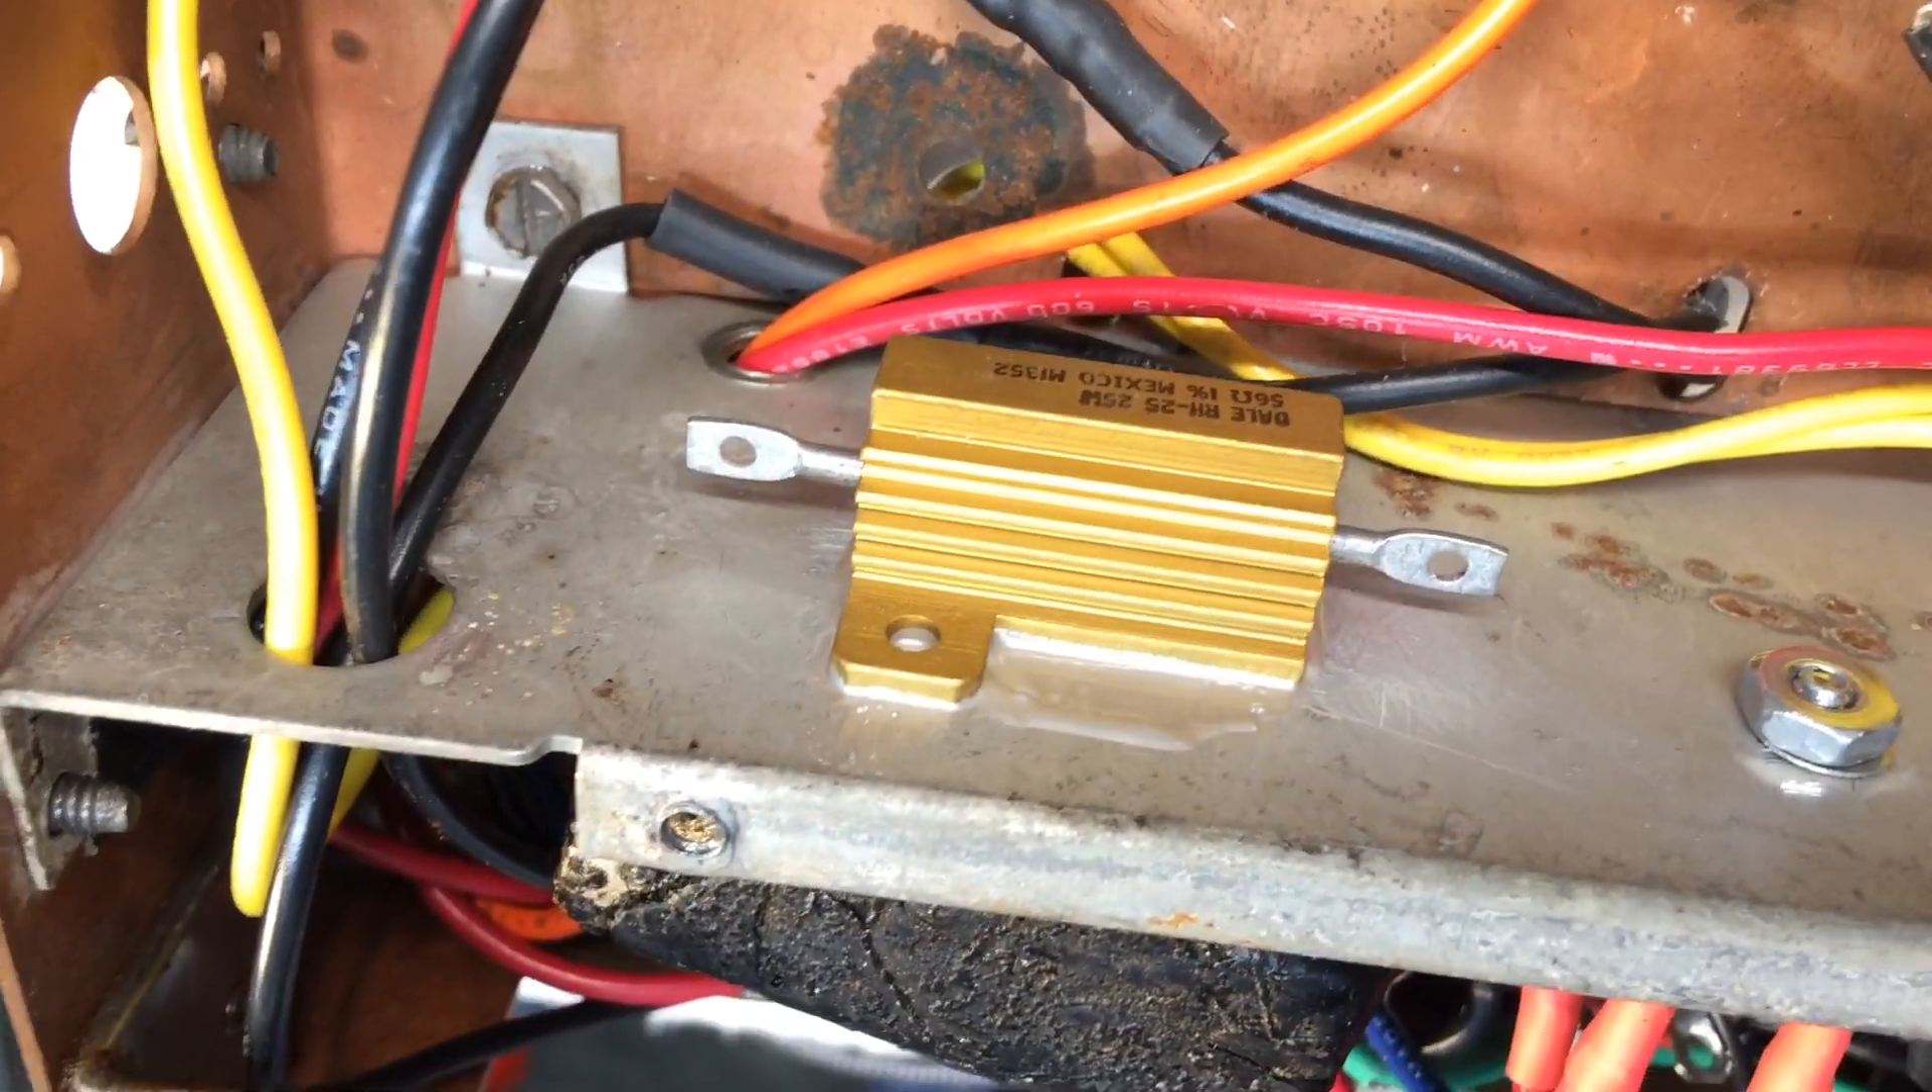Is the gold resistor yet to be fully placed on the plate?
No.